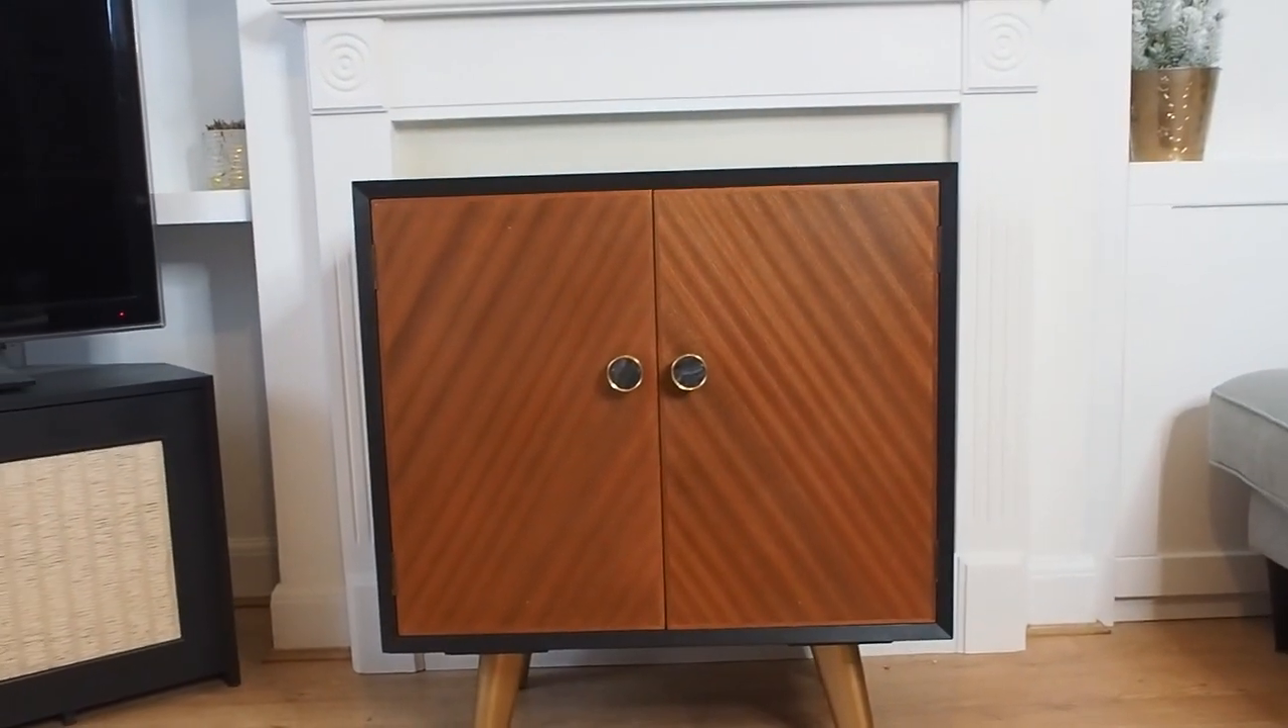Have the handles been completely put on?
Yes.